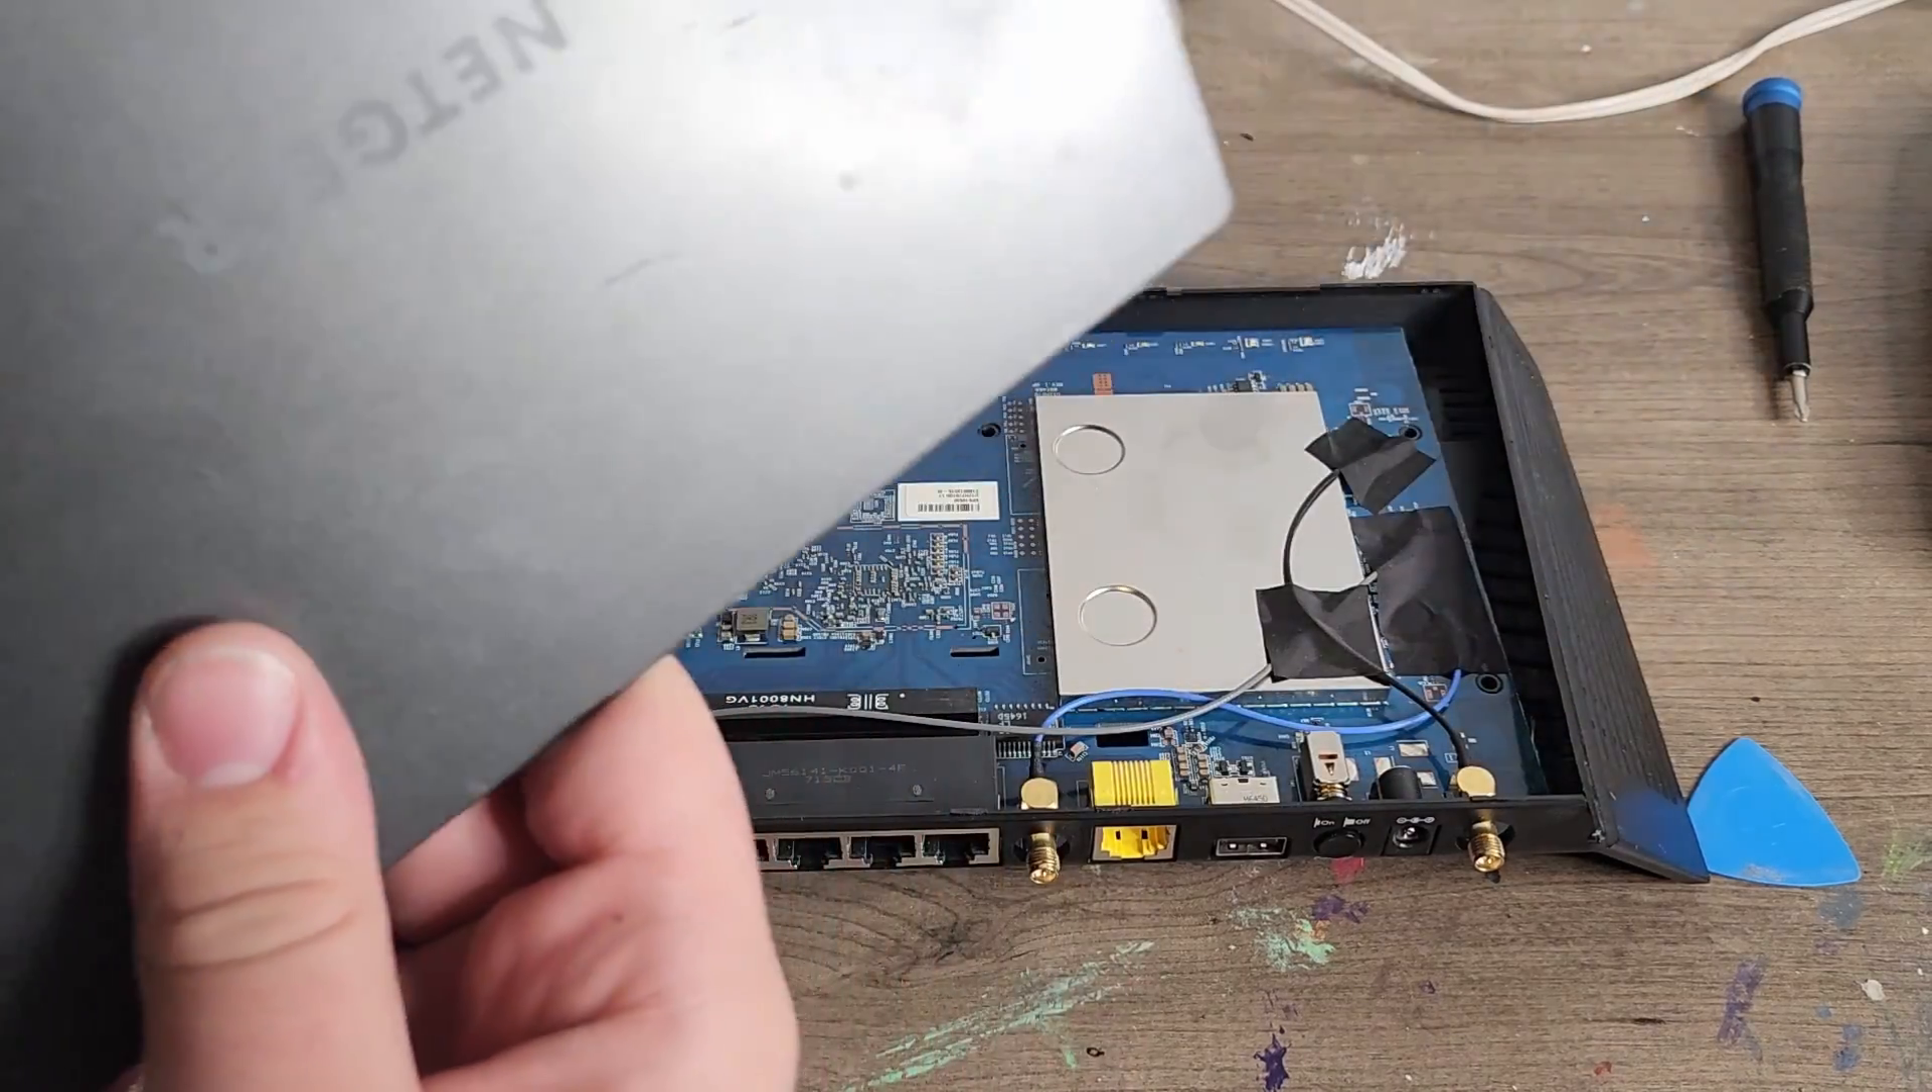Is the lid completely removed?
Yes.